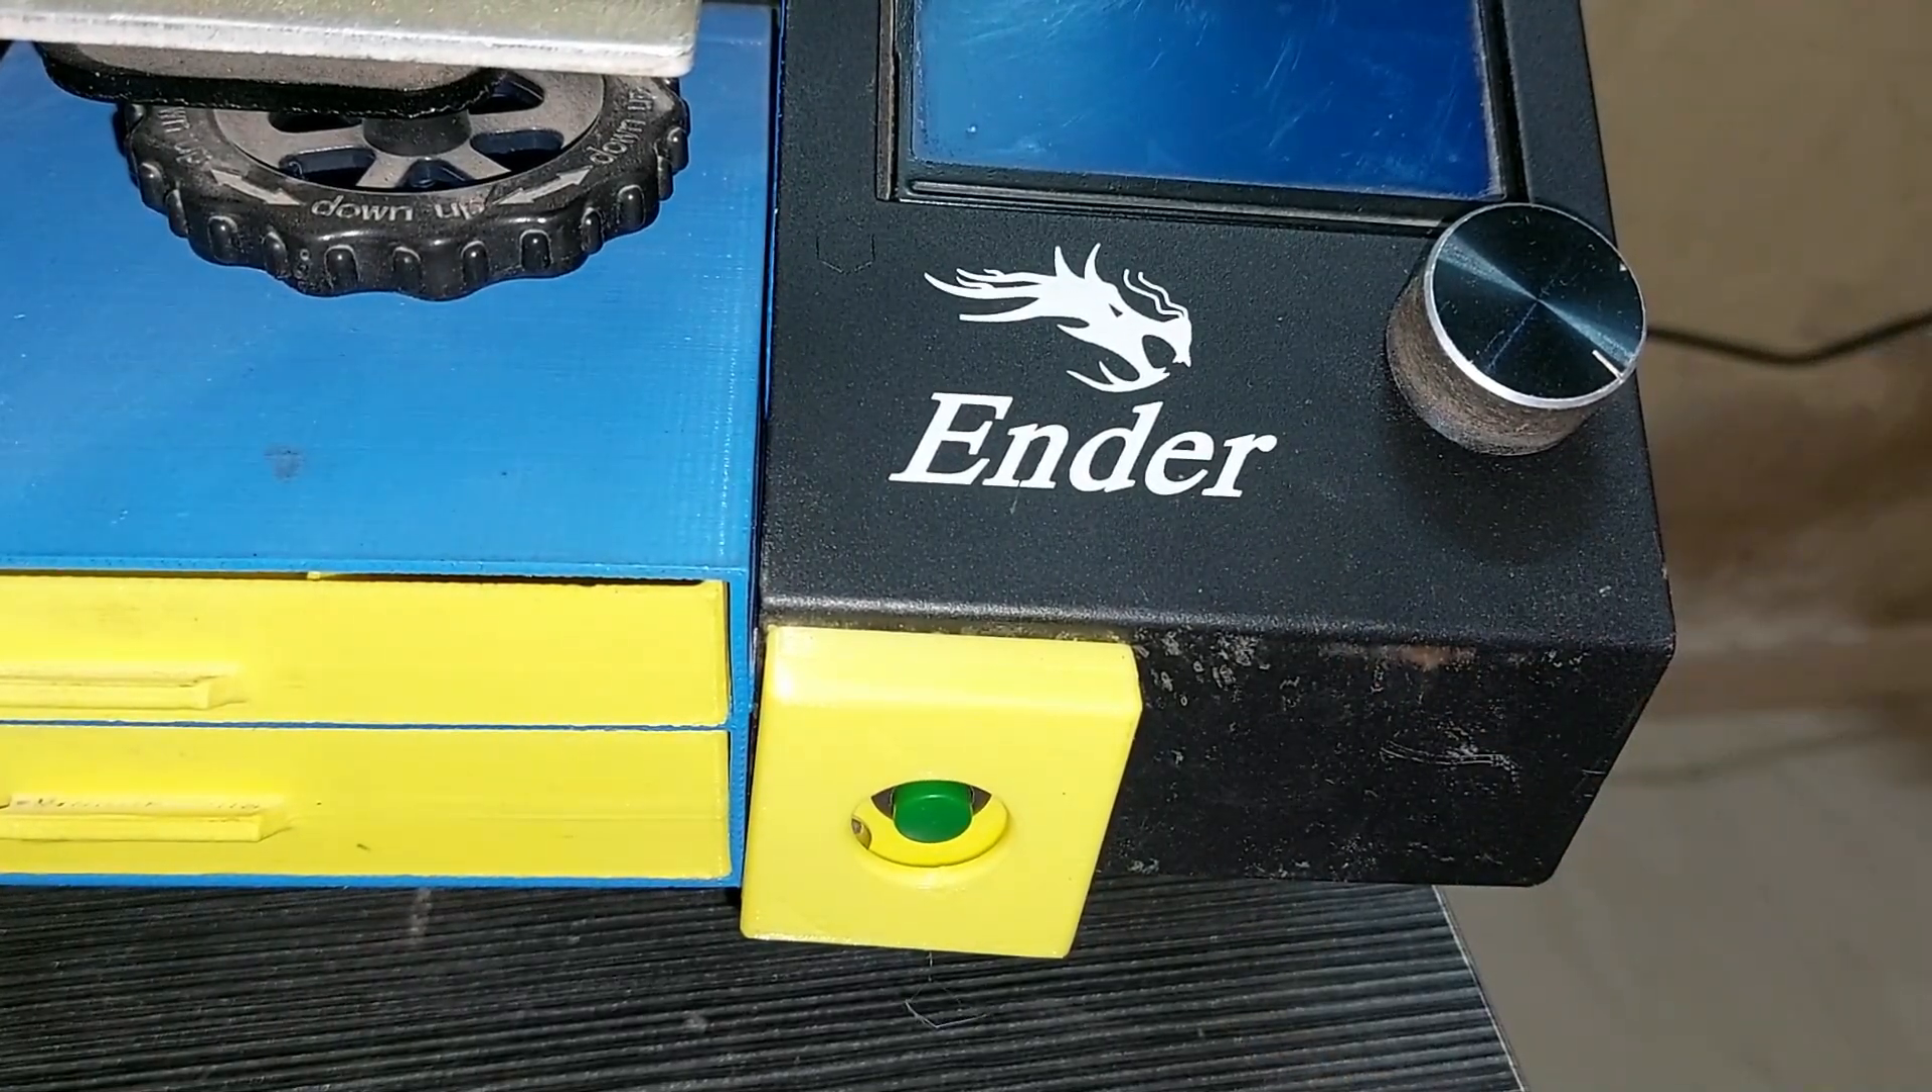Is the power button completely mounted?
Yes.